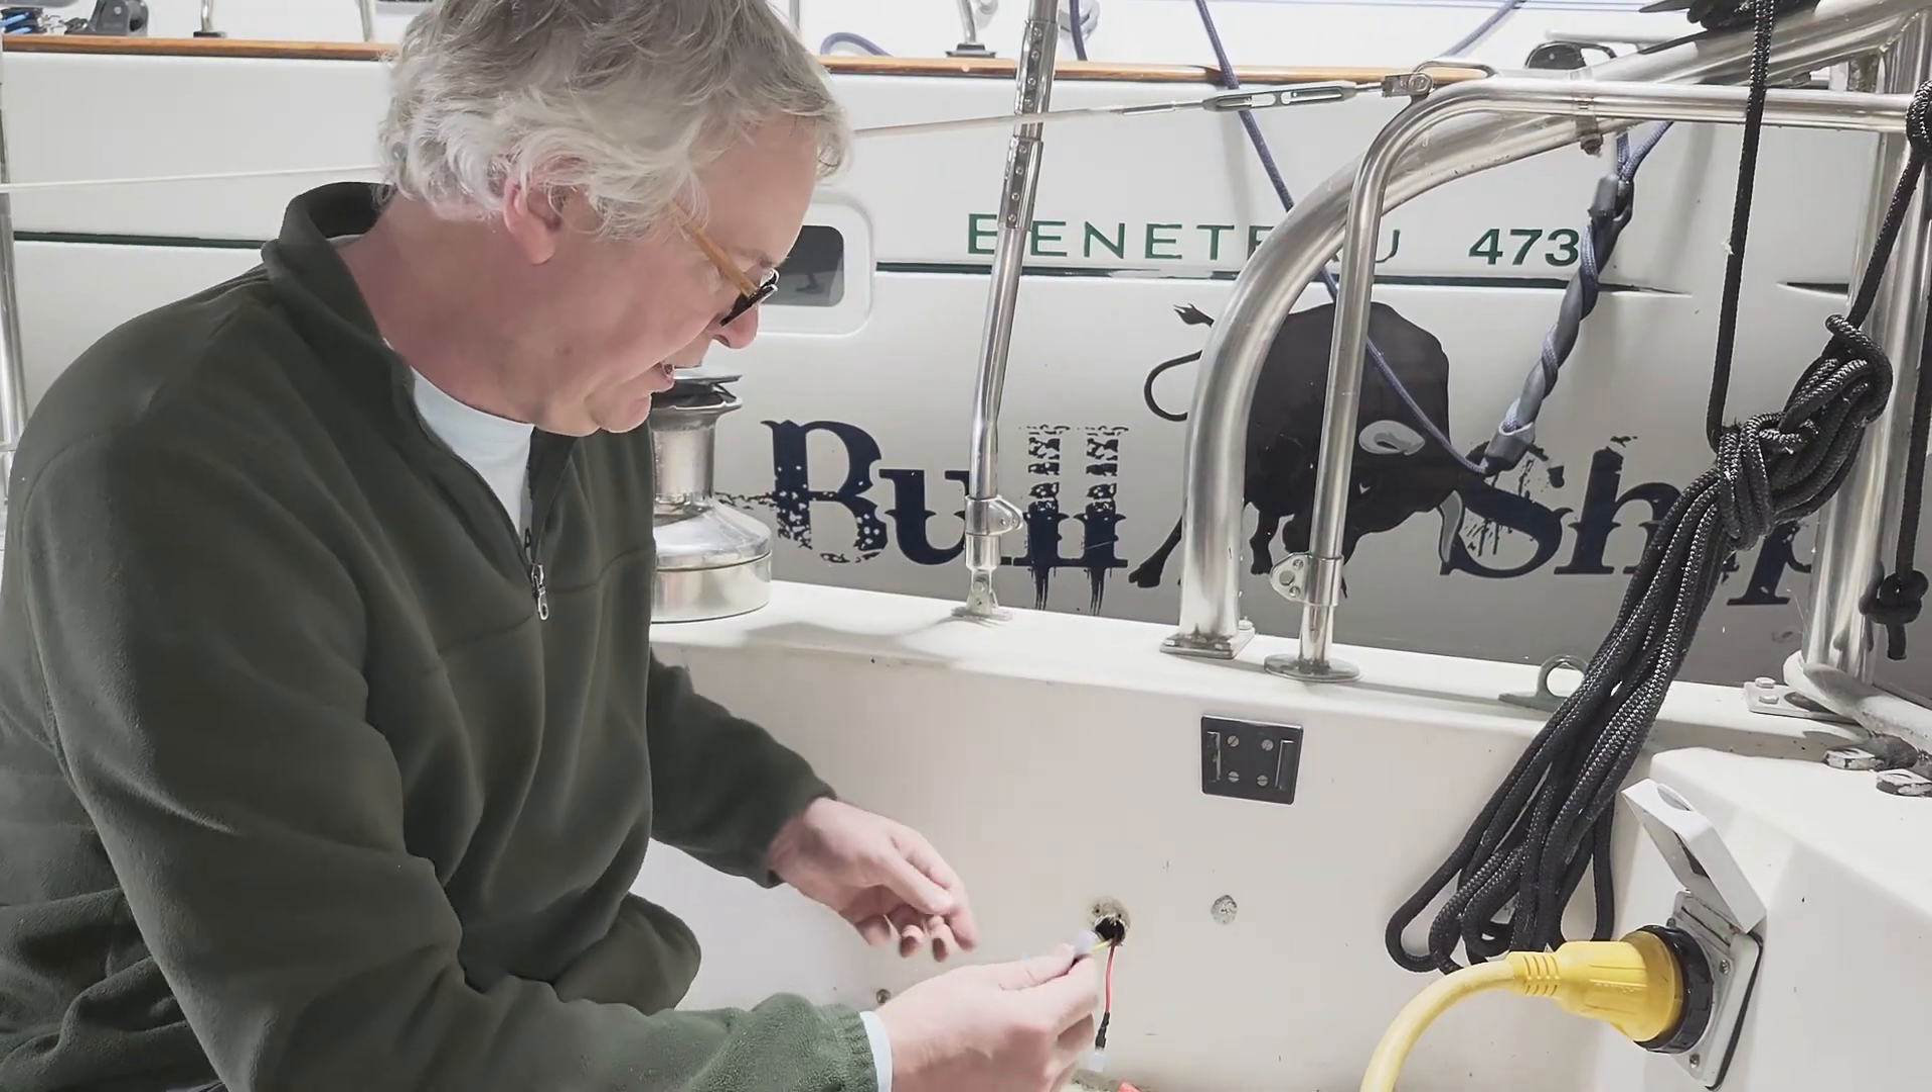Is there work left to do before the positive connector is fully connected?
Yes.